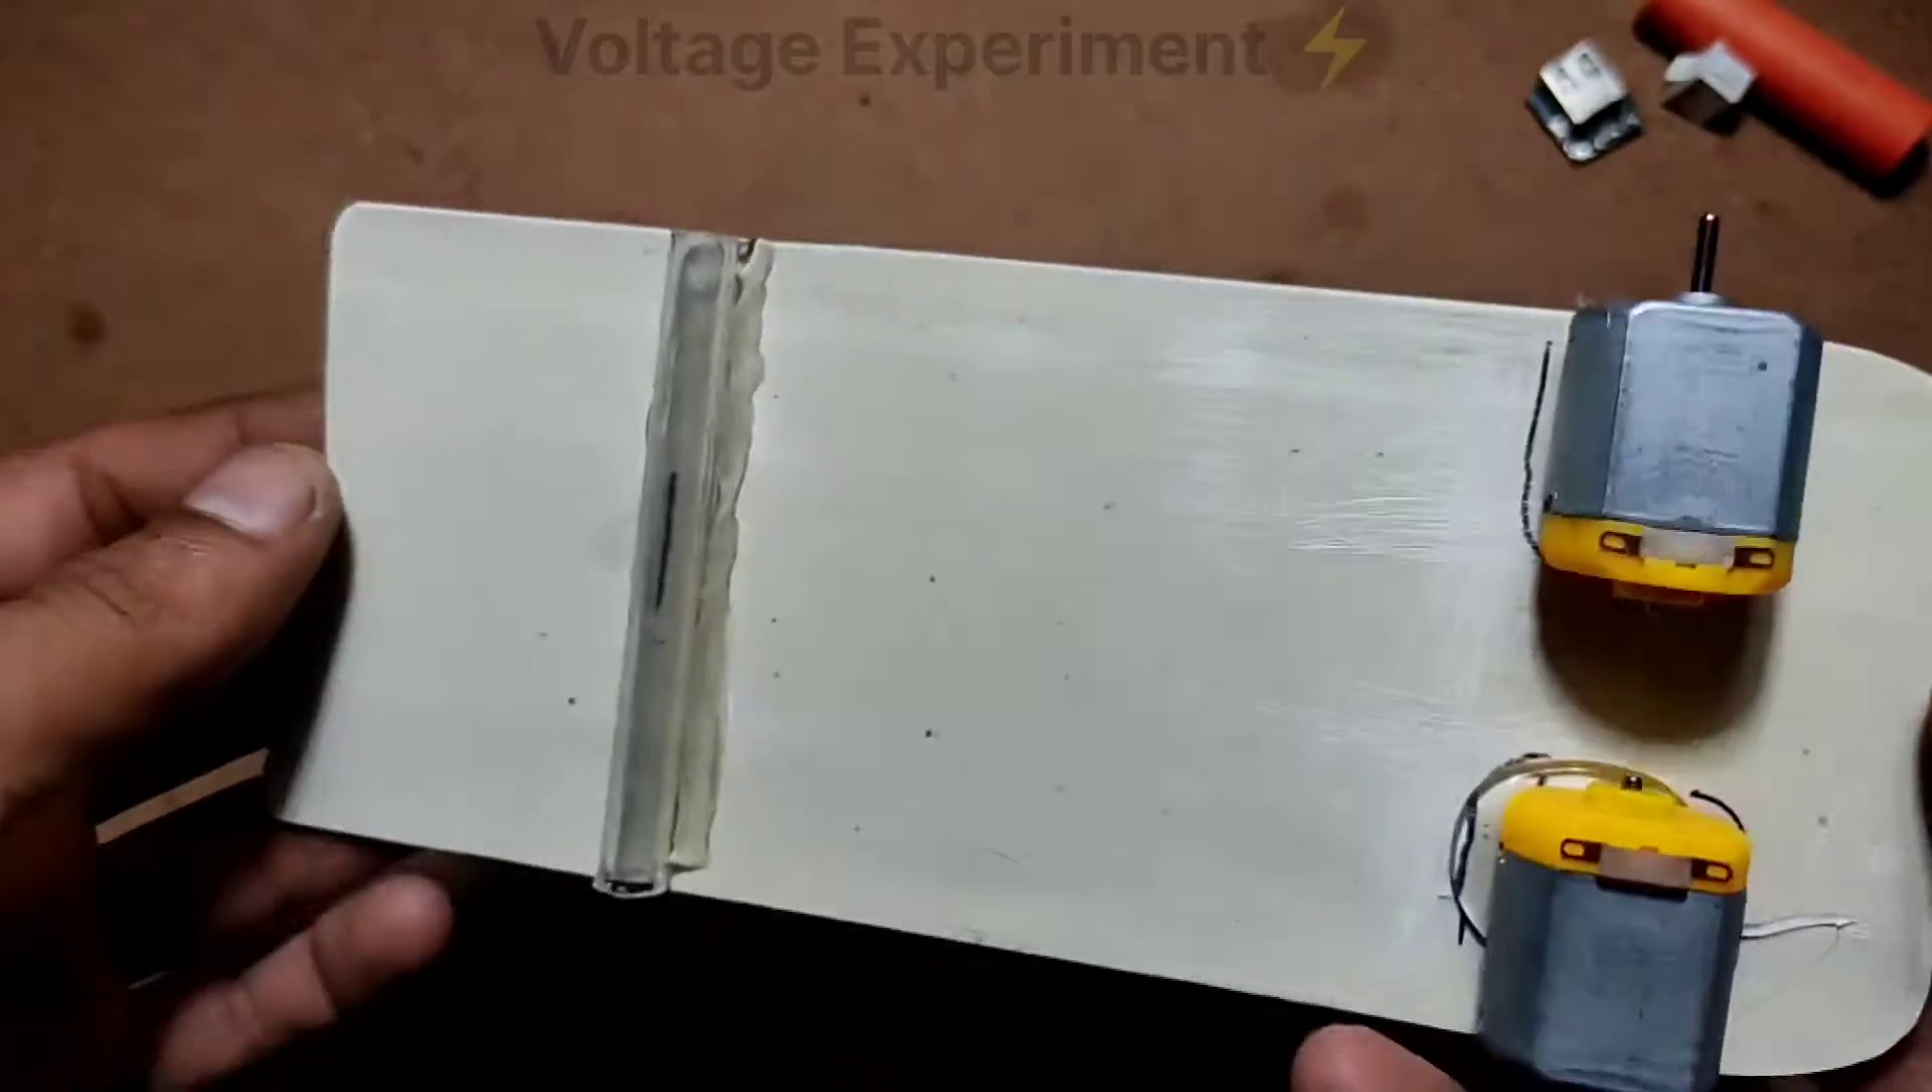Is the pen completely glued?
Yes.